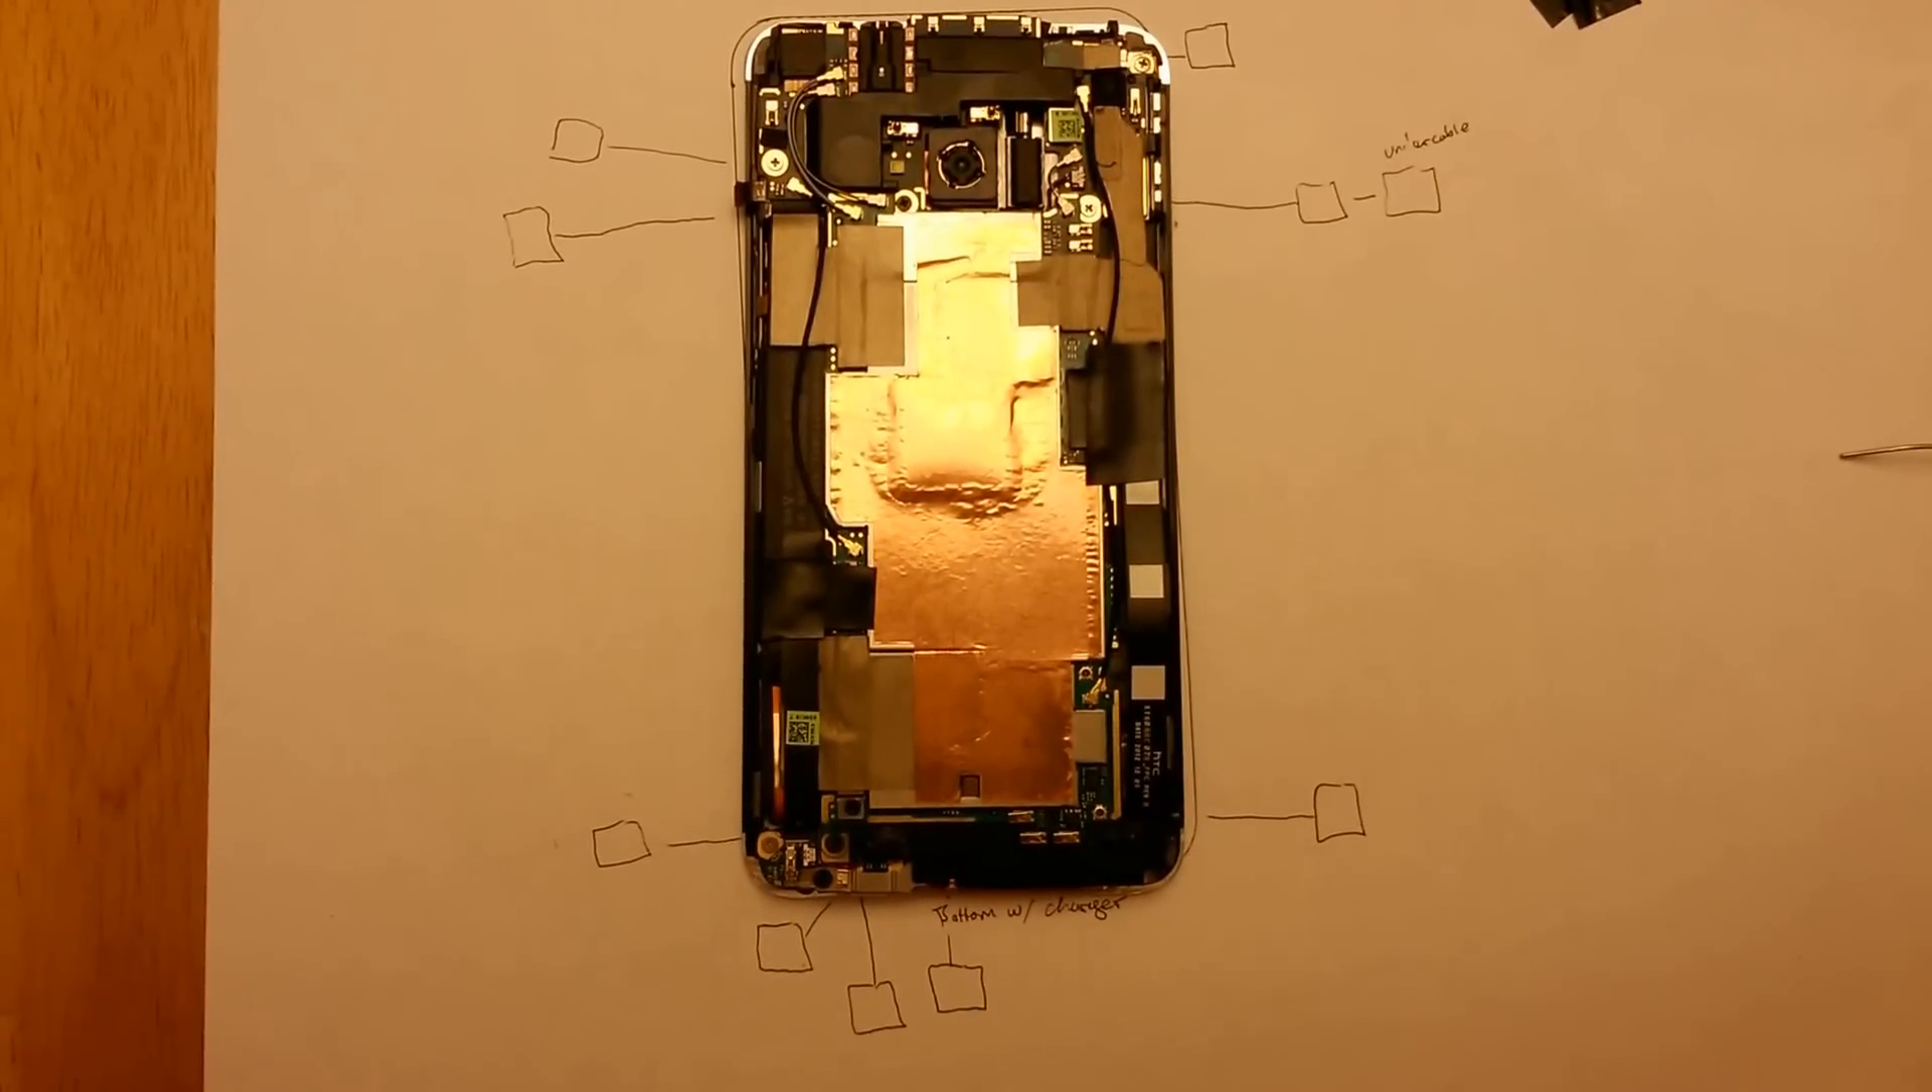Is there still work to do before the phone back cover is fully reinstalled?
Yes.